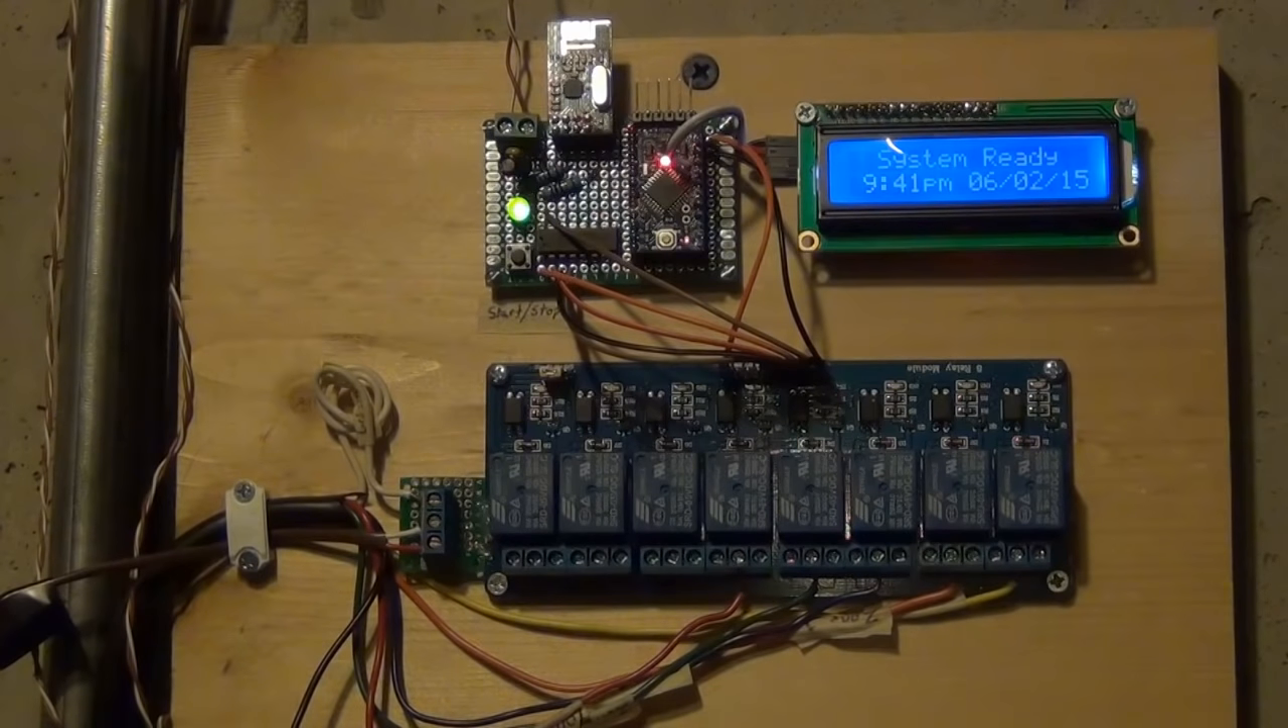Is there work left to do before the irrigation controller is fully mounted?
No.